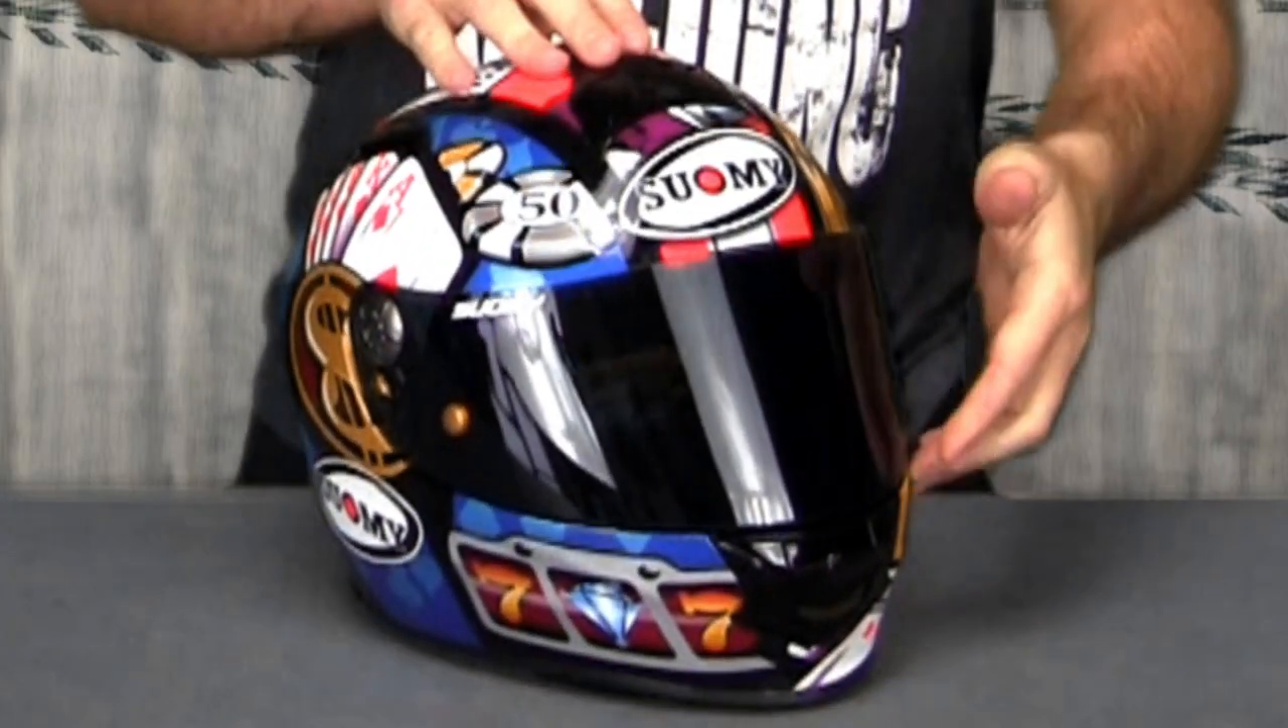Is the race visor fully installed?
Yes.